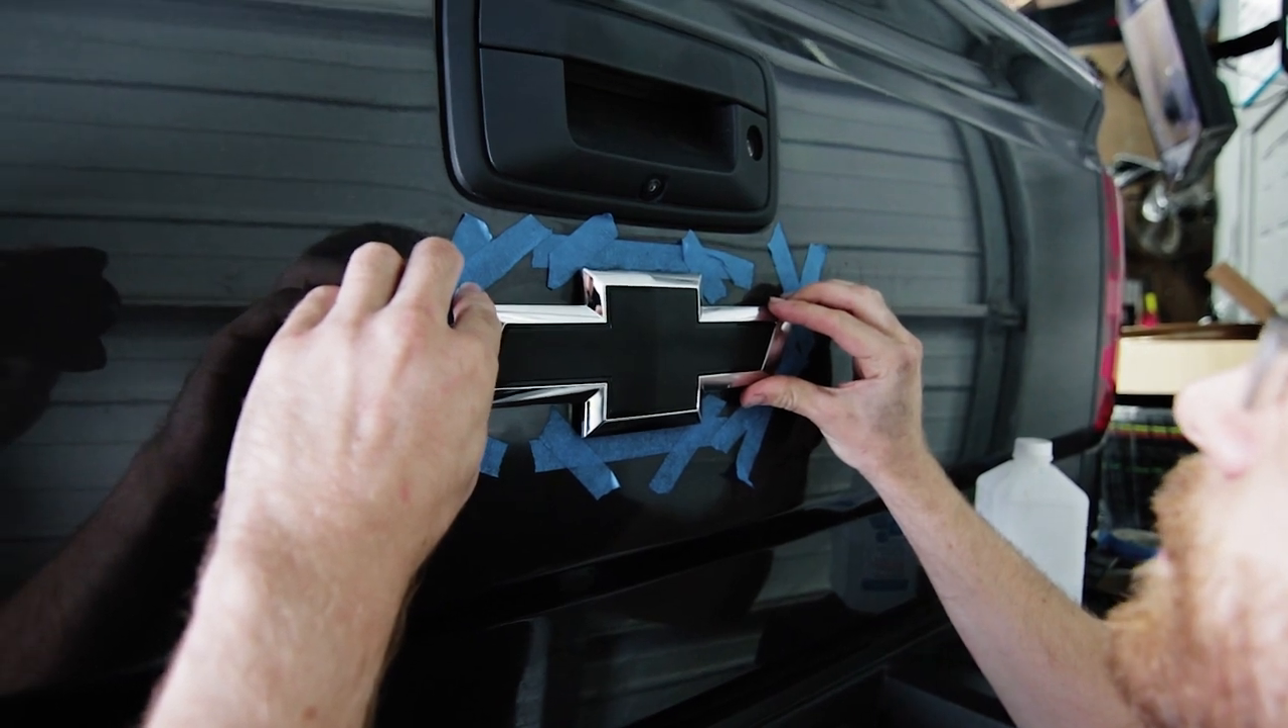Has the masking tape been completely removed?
No.